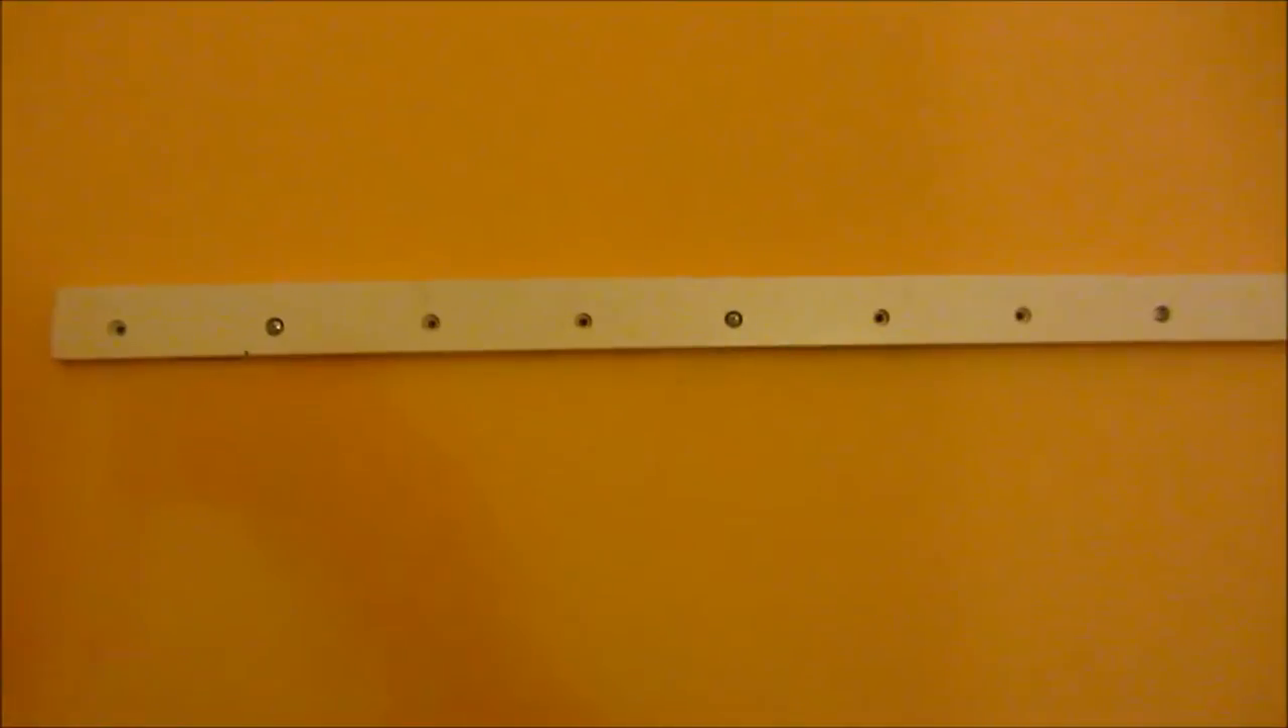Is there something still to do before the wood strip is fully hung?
No.